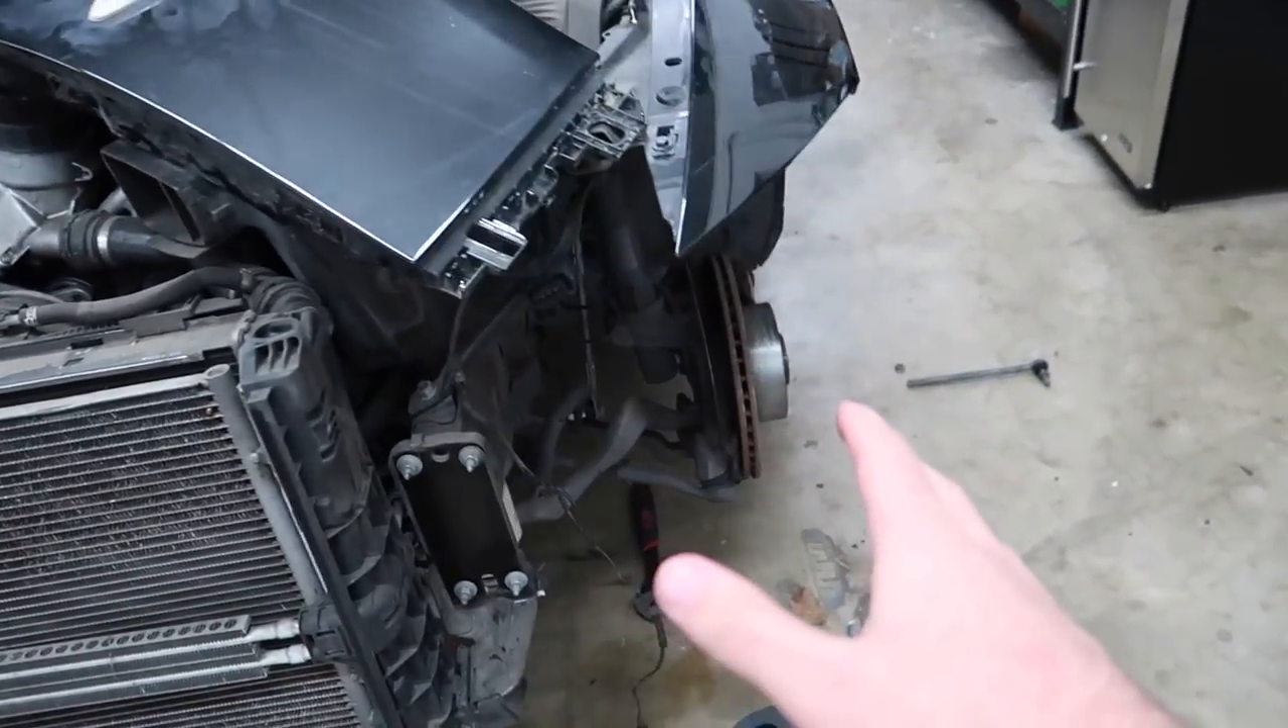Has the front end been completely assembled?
No.